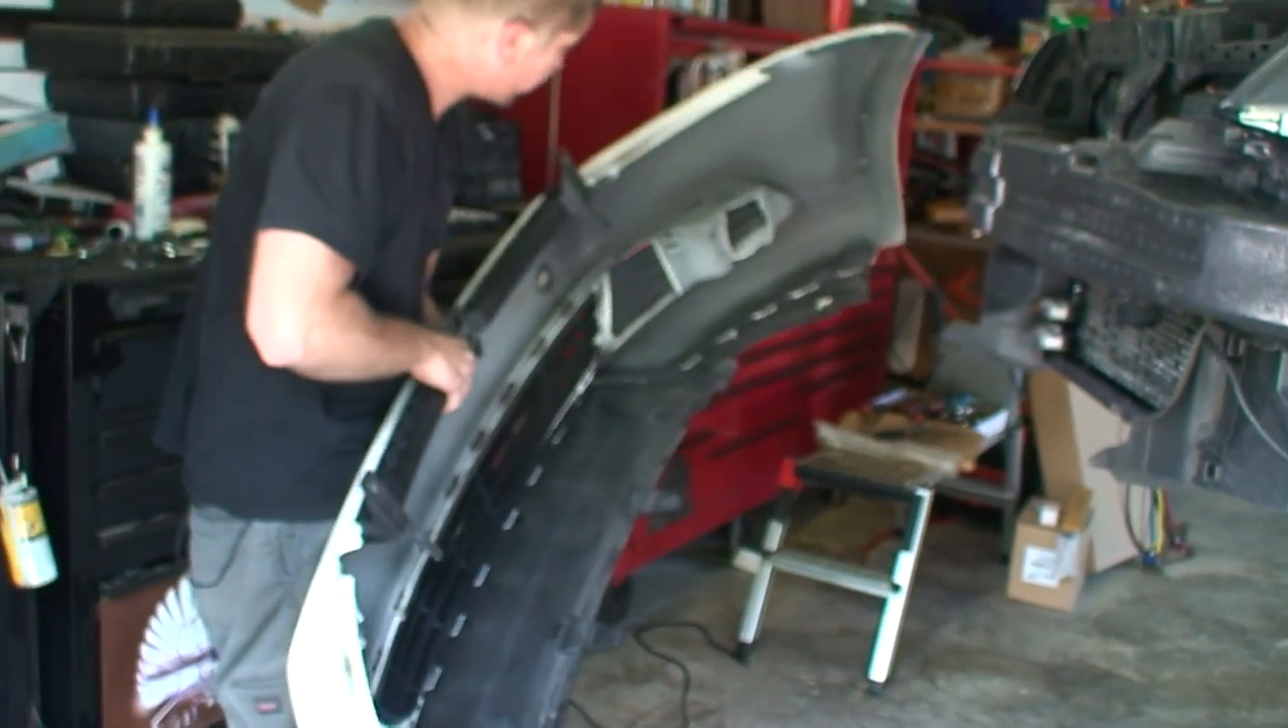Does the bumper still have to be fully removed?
No.